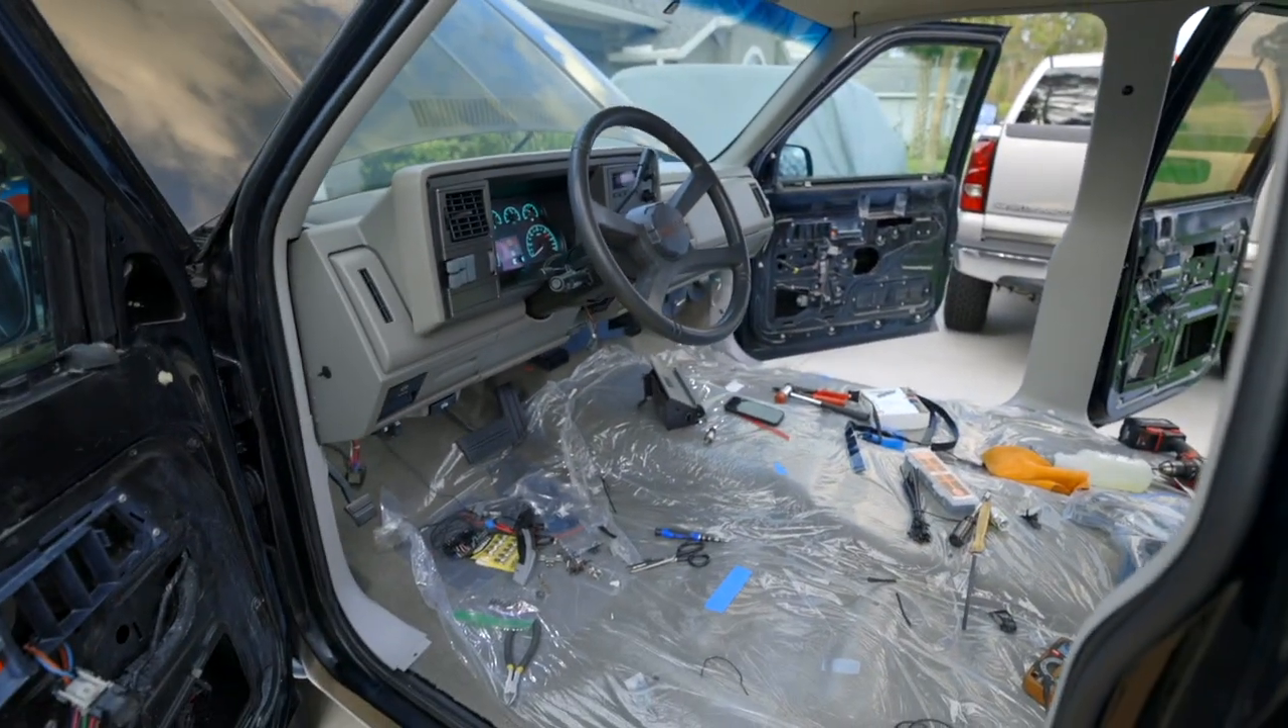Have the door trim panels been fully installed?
No.